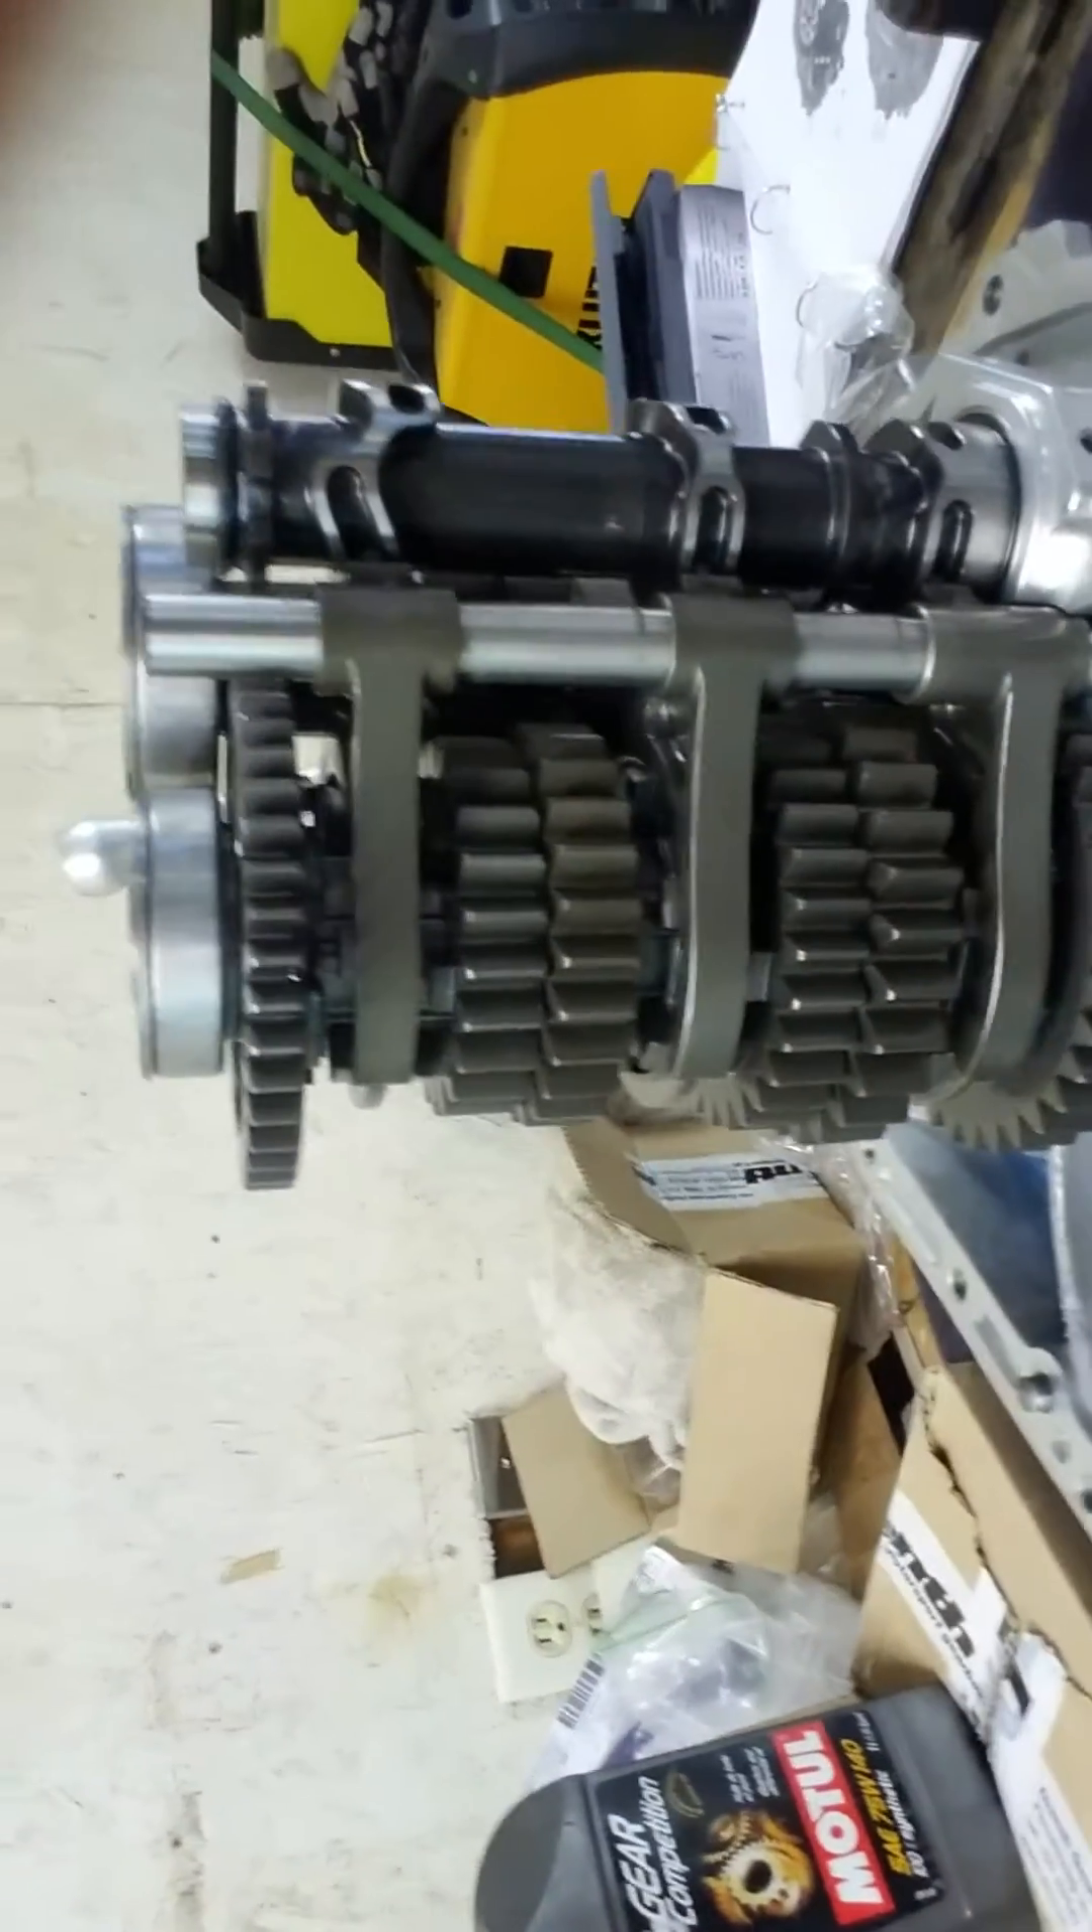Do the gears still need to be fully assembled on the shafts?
No.